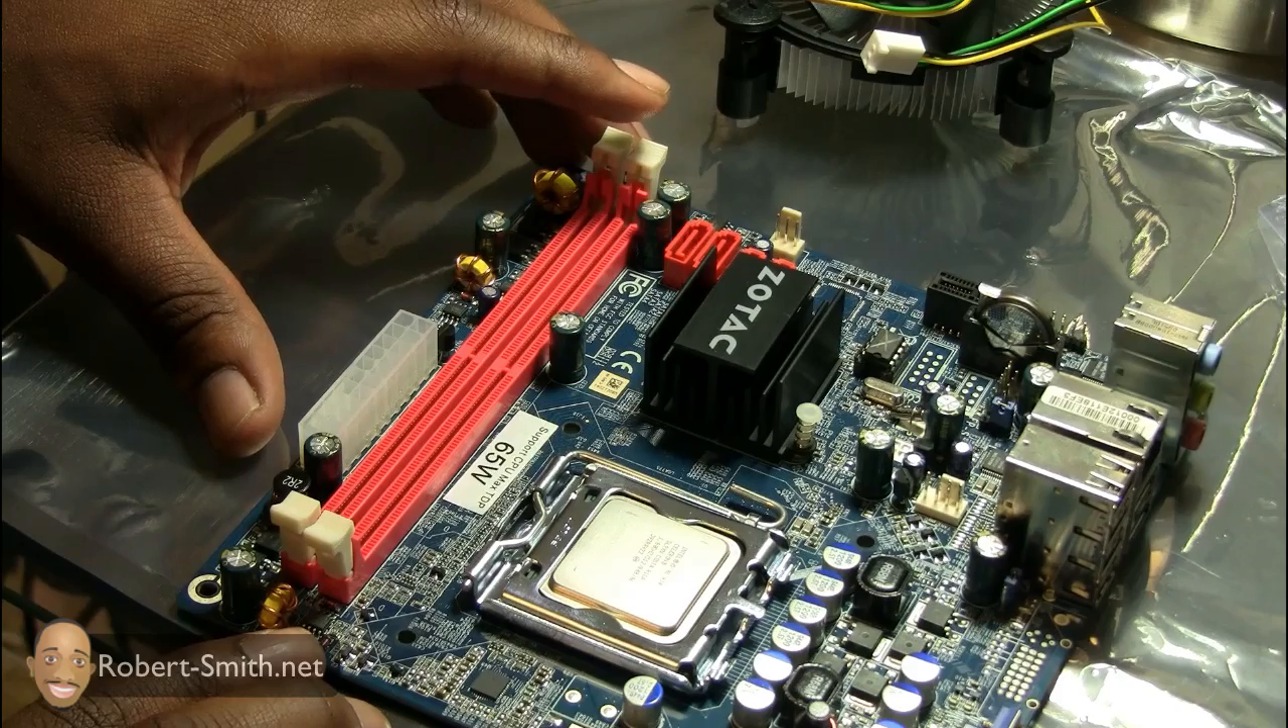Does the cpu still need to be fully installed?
No.